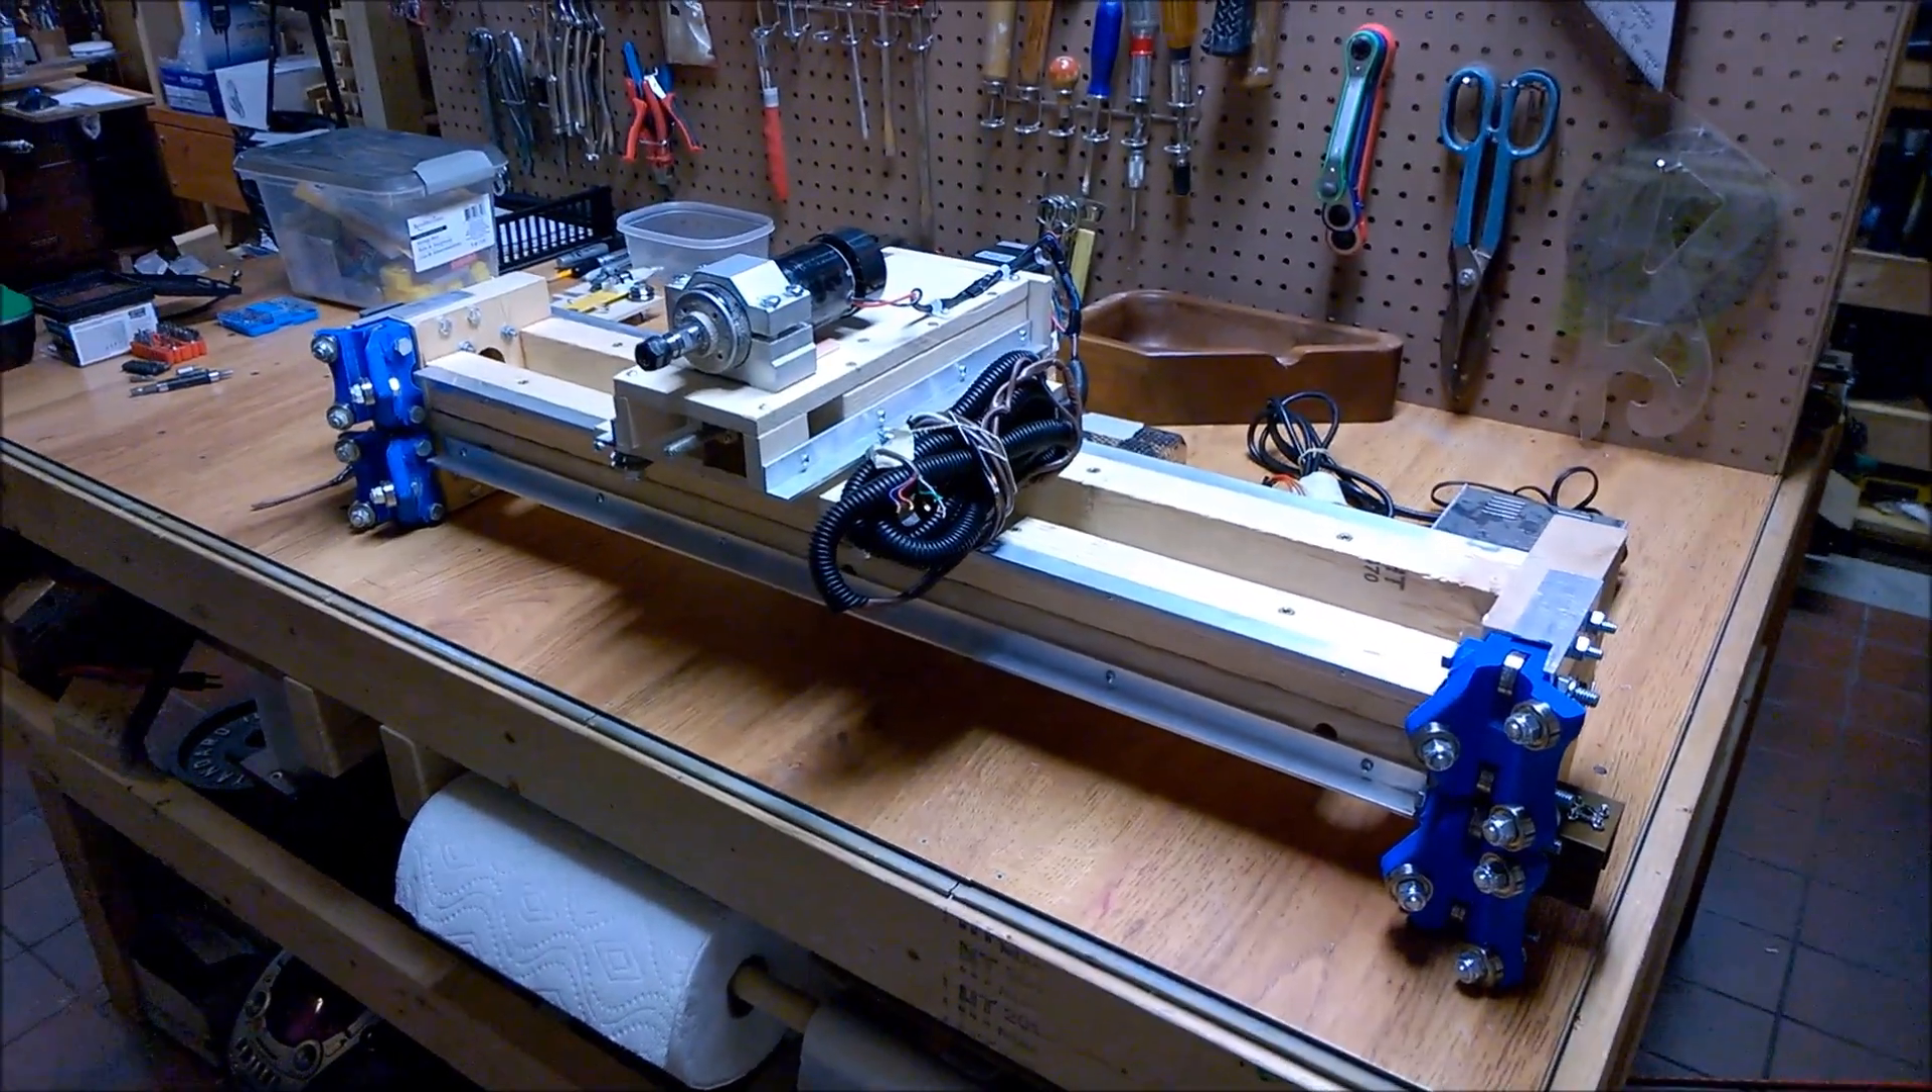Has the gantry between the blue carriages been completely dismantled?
No.